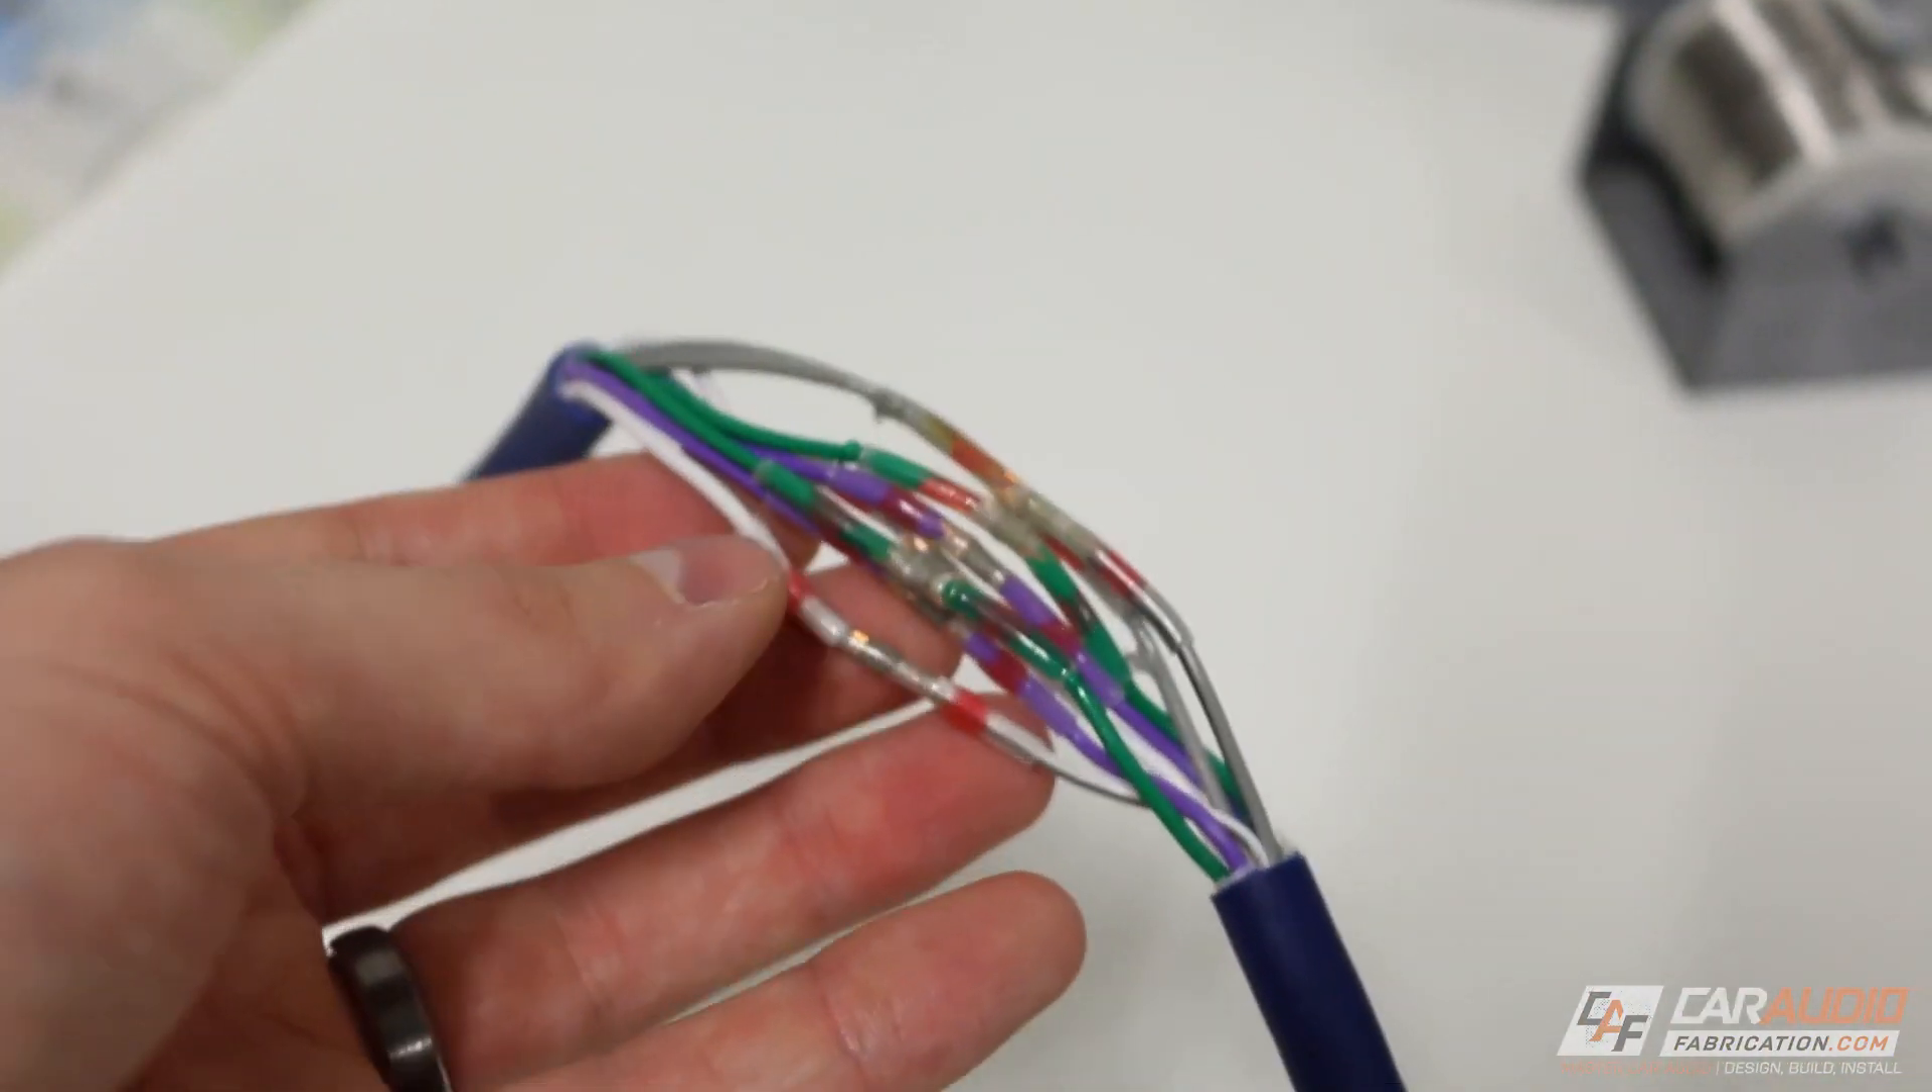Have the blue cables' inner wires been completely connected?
Yes.